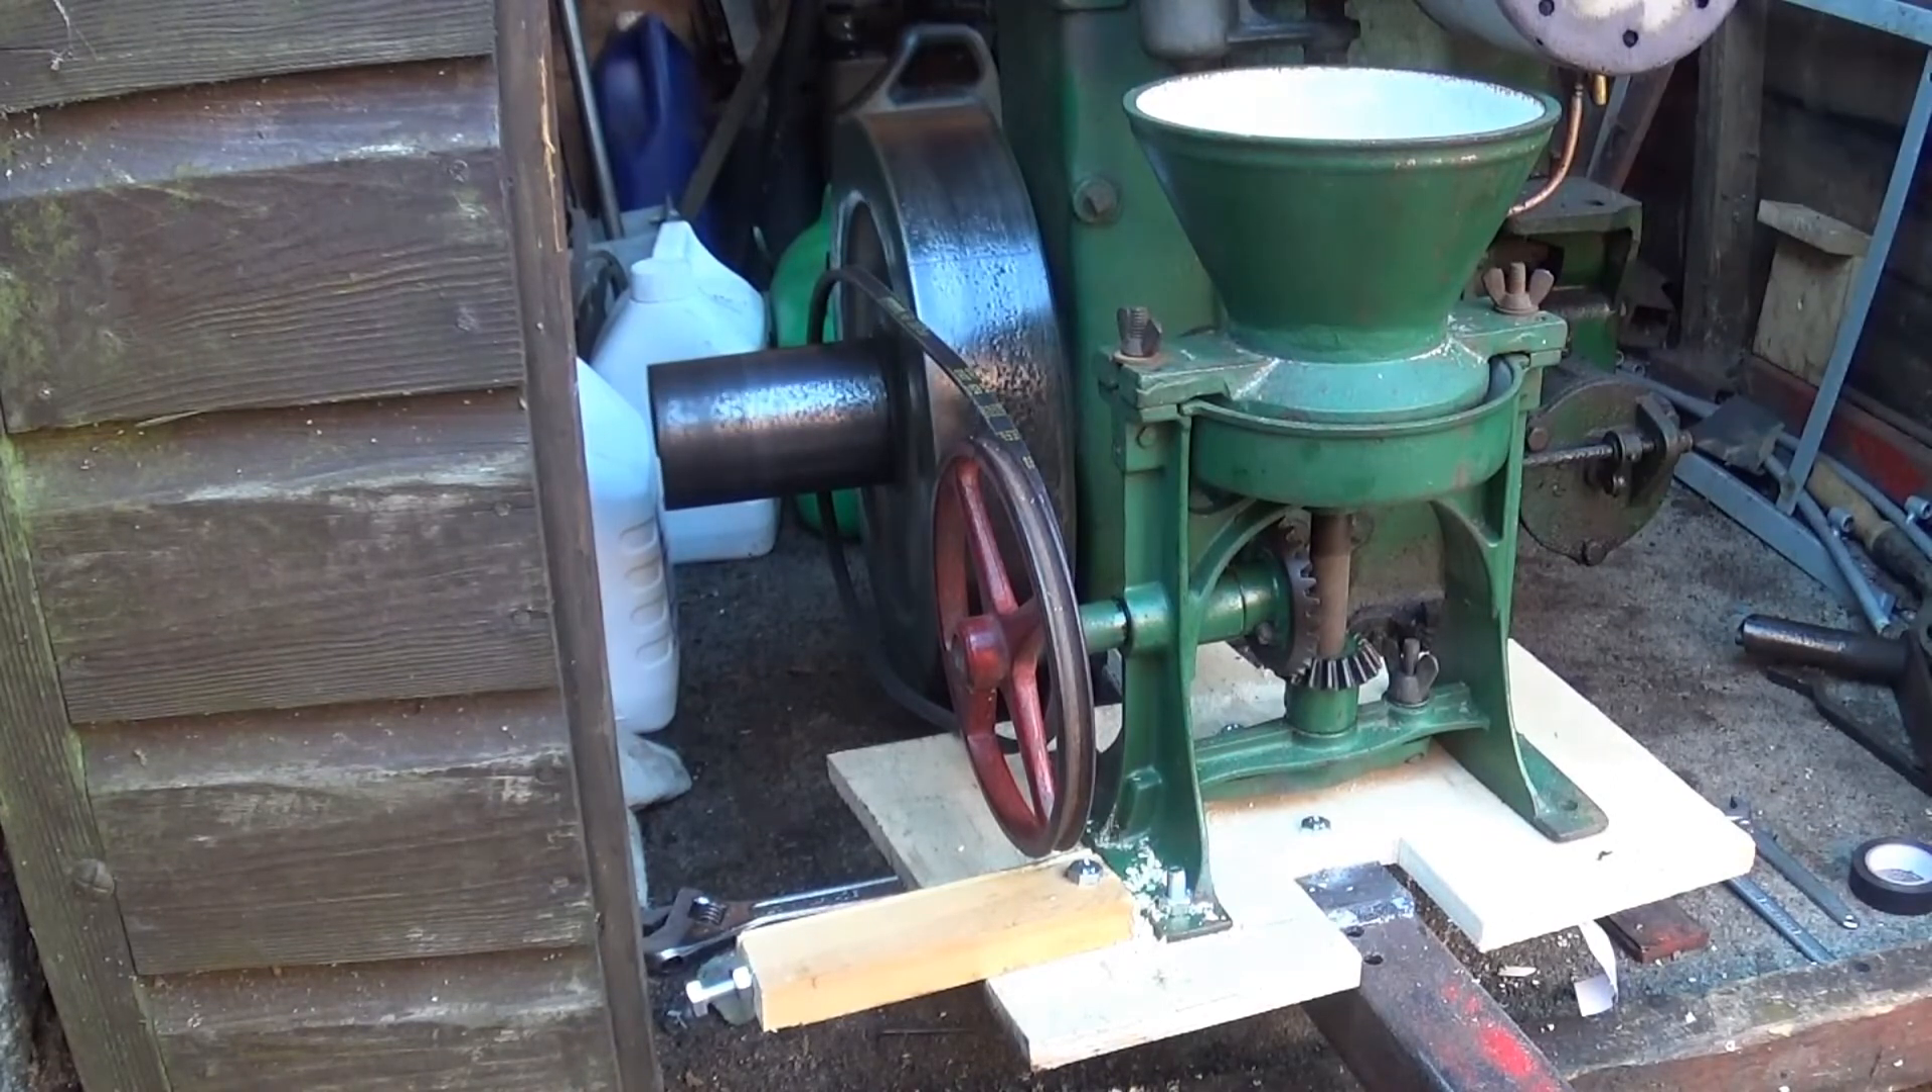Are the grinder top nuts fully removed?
No.